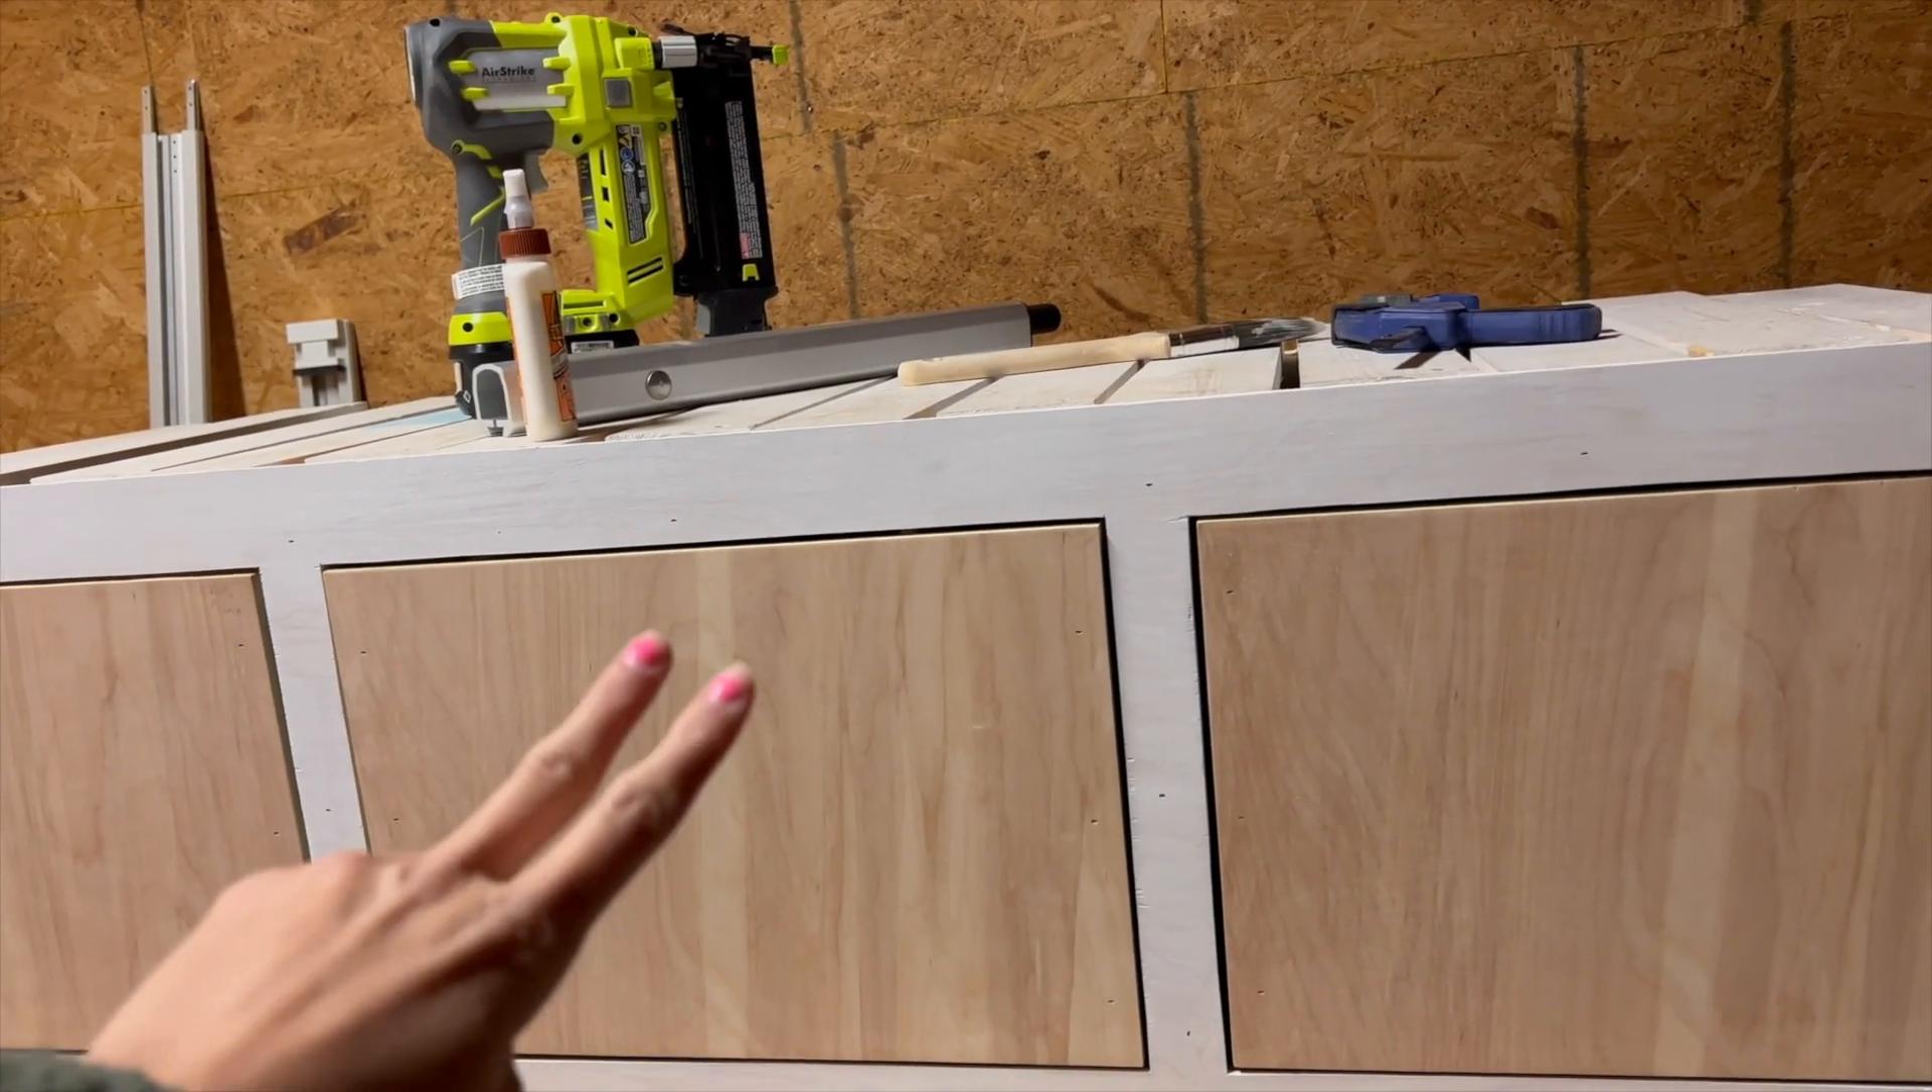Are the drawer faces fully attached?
Yes.